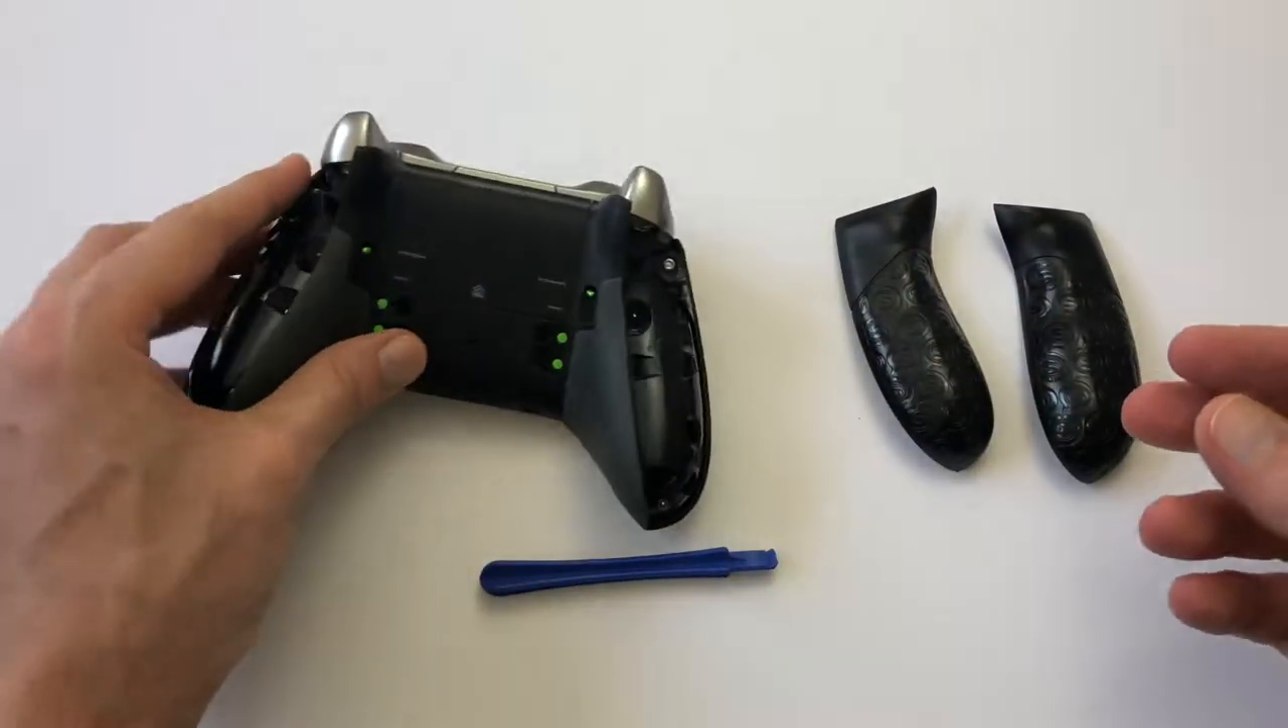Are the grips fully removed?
Yes.